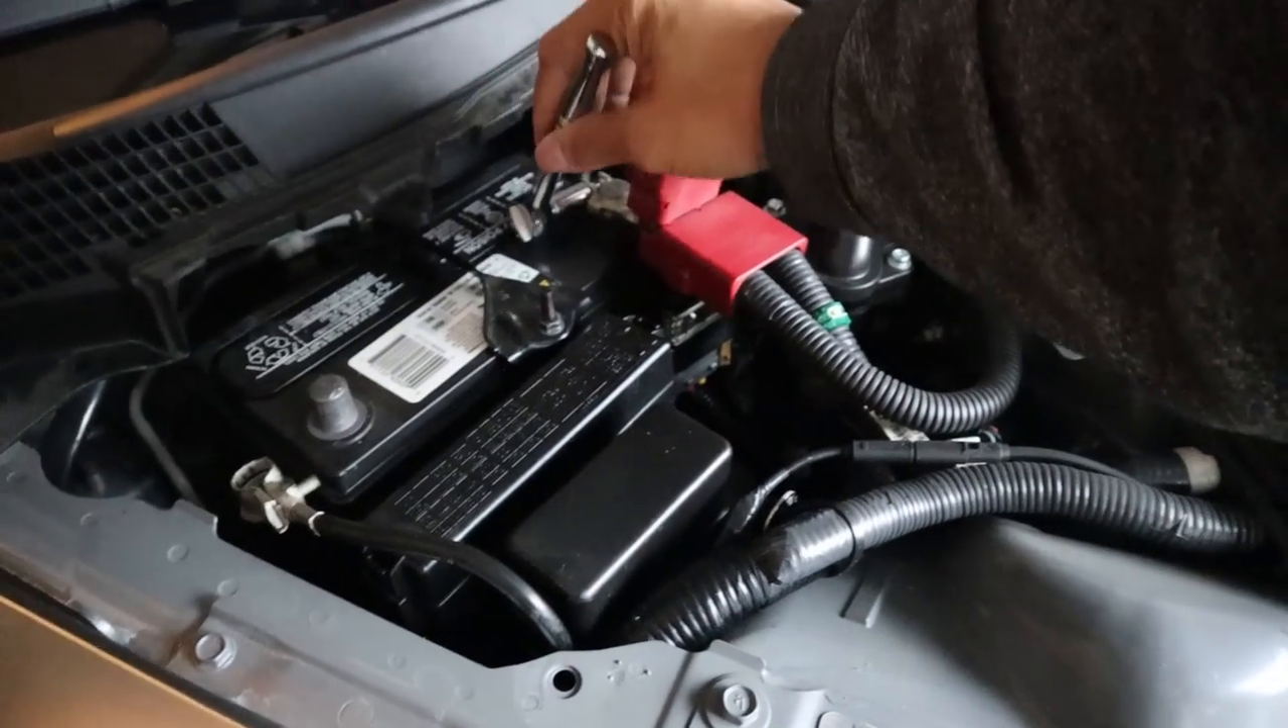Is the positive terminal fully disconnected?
No.